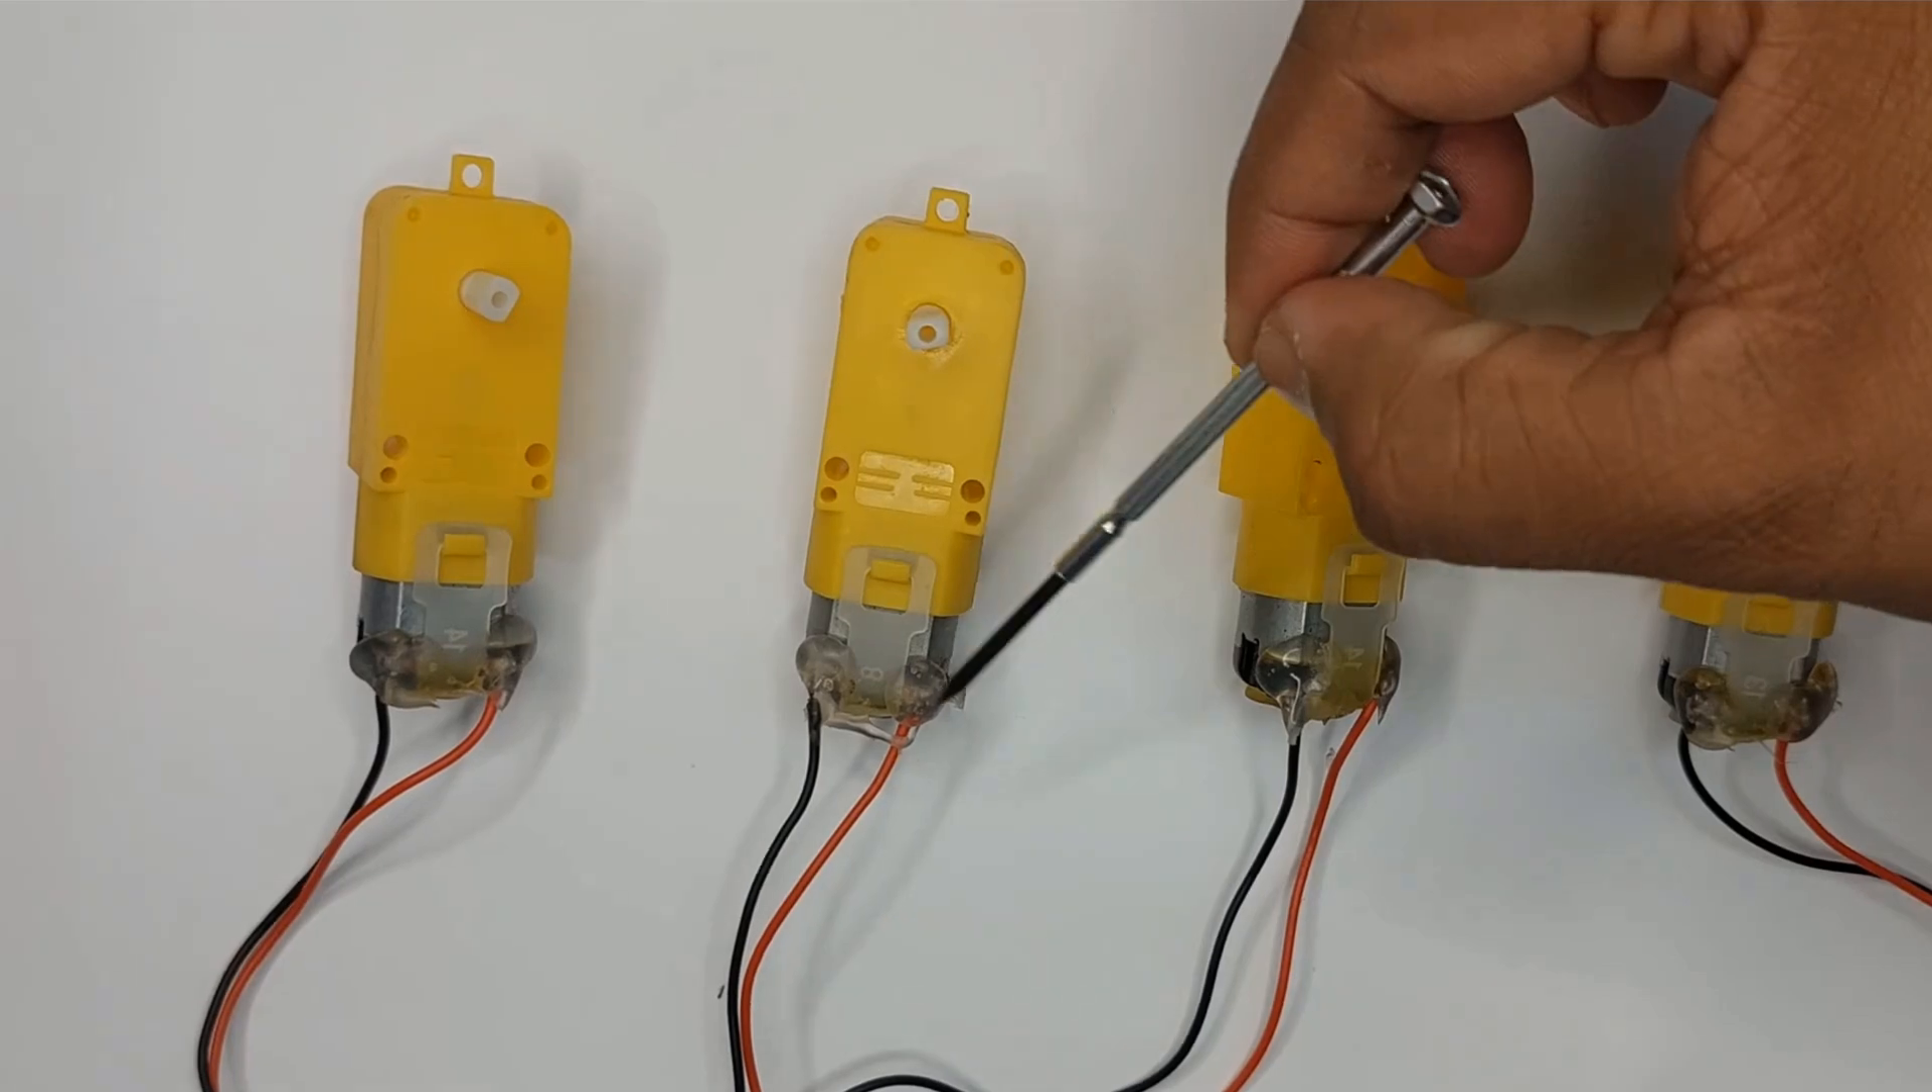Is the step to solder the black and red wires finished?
Yes.